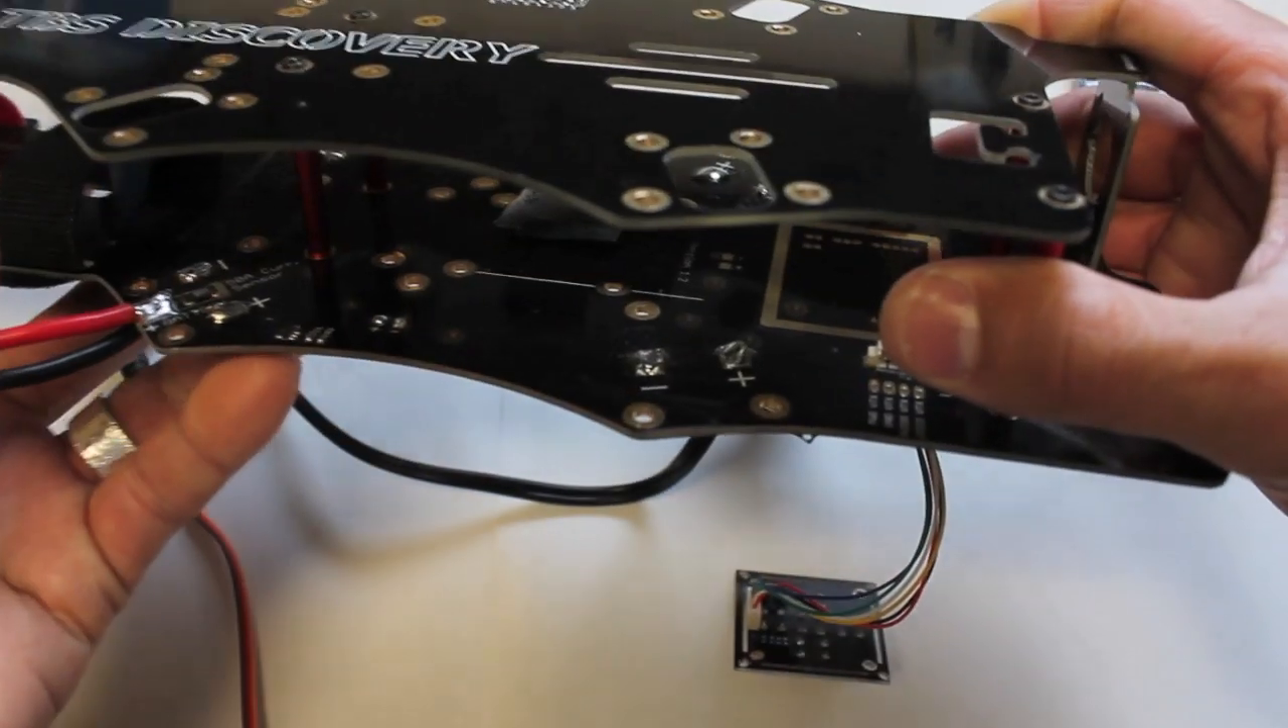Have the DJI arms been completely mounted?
No.